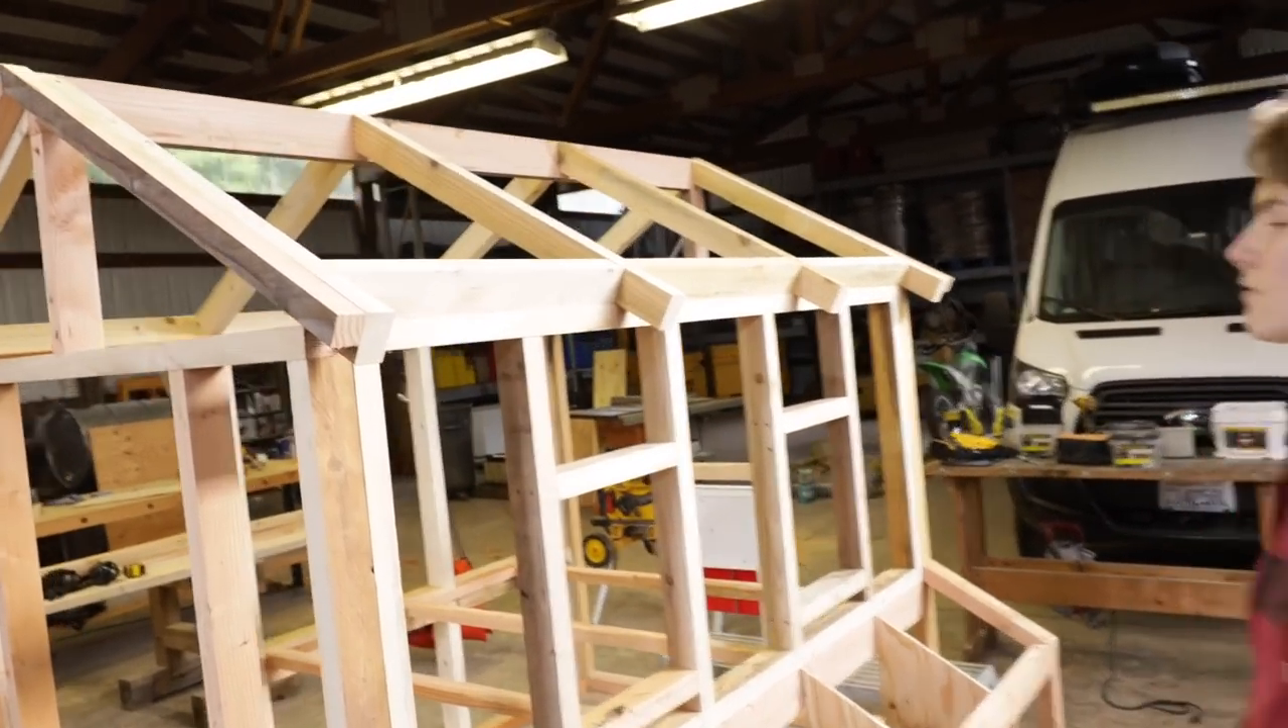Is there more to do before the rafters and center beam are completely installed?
No.